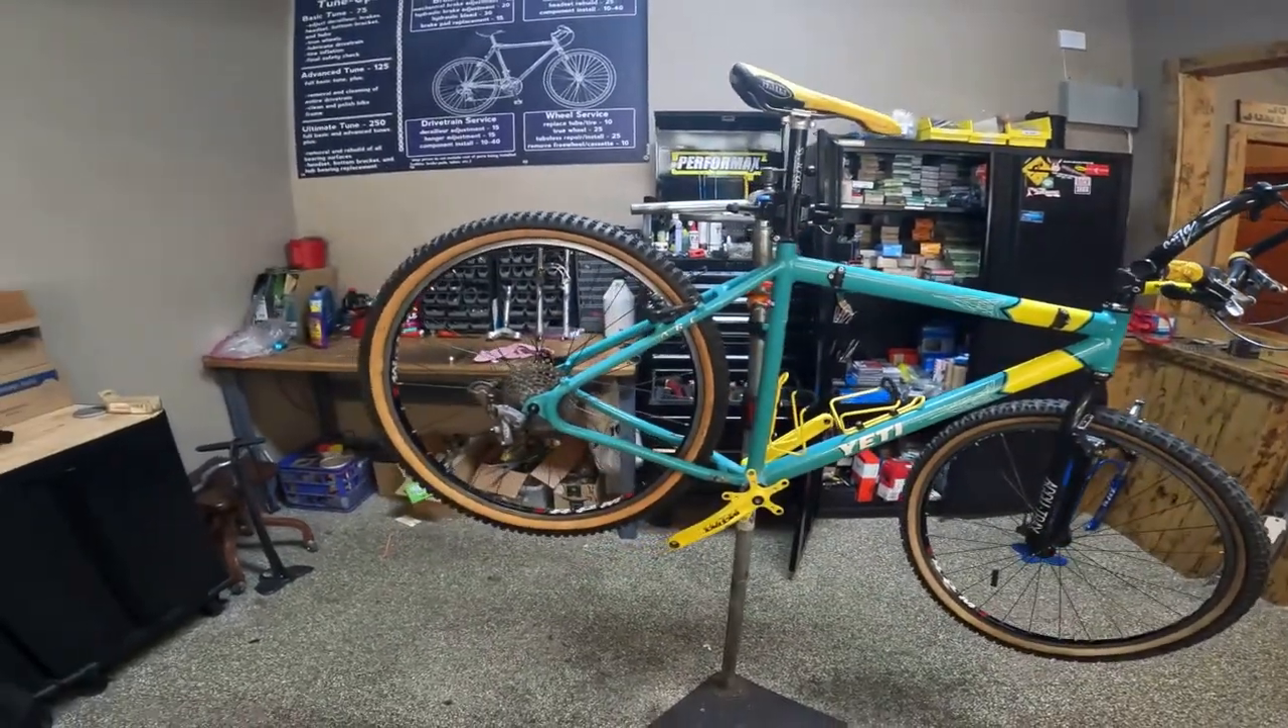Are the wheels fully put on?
Yes.